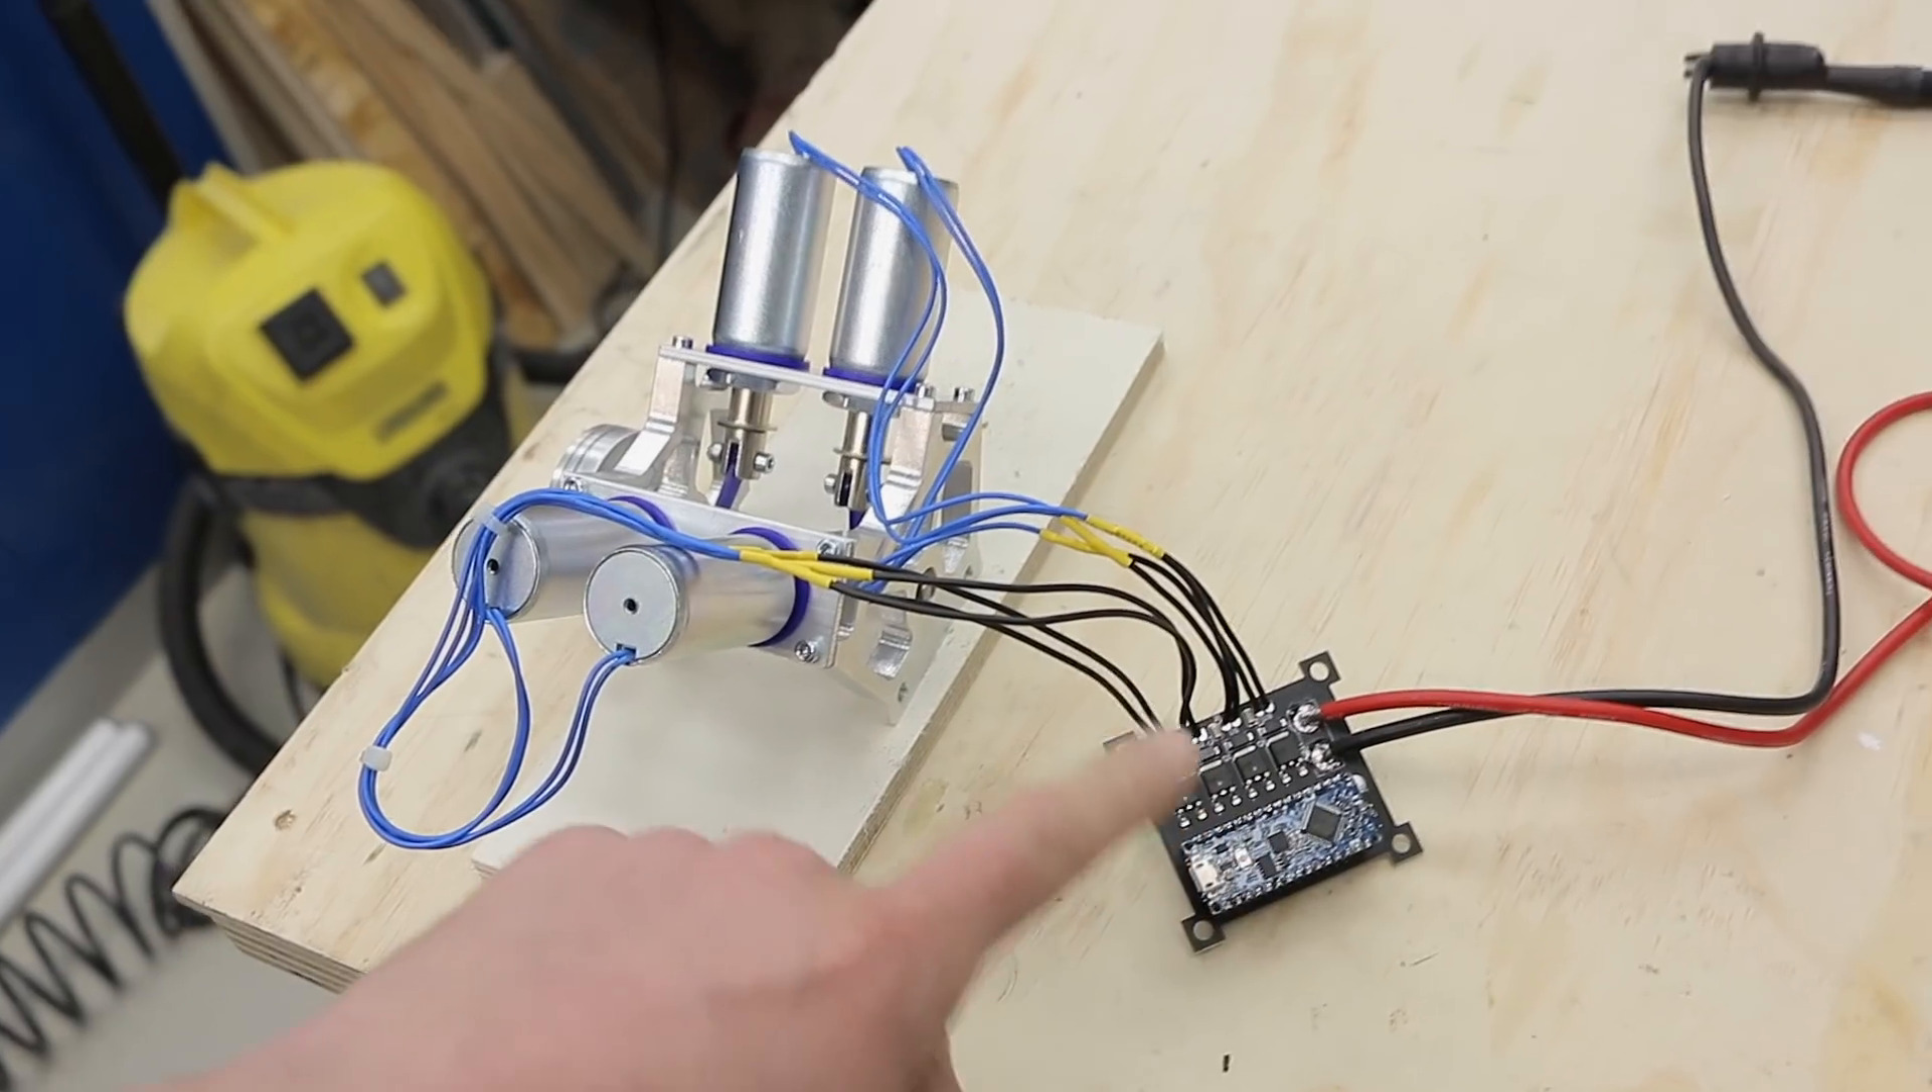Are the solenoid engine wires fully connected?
Yes.